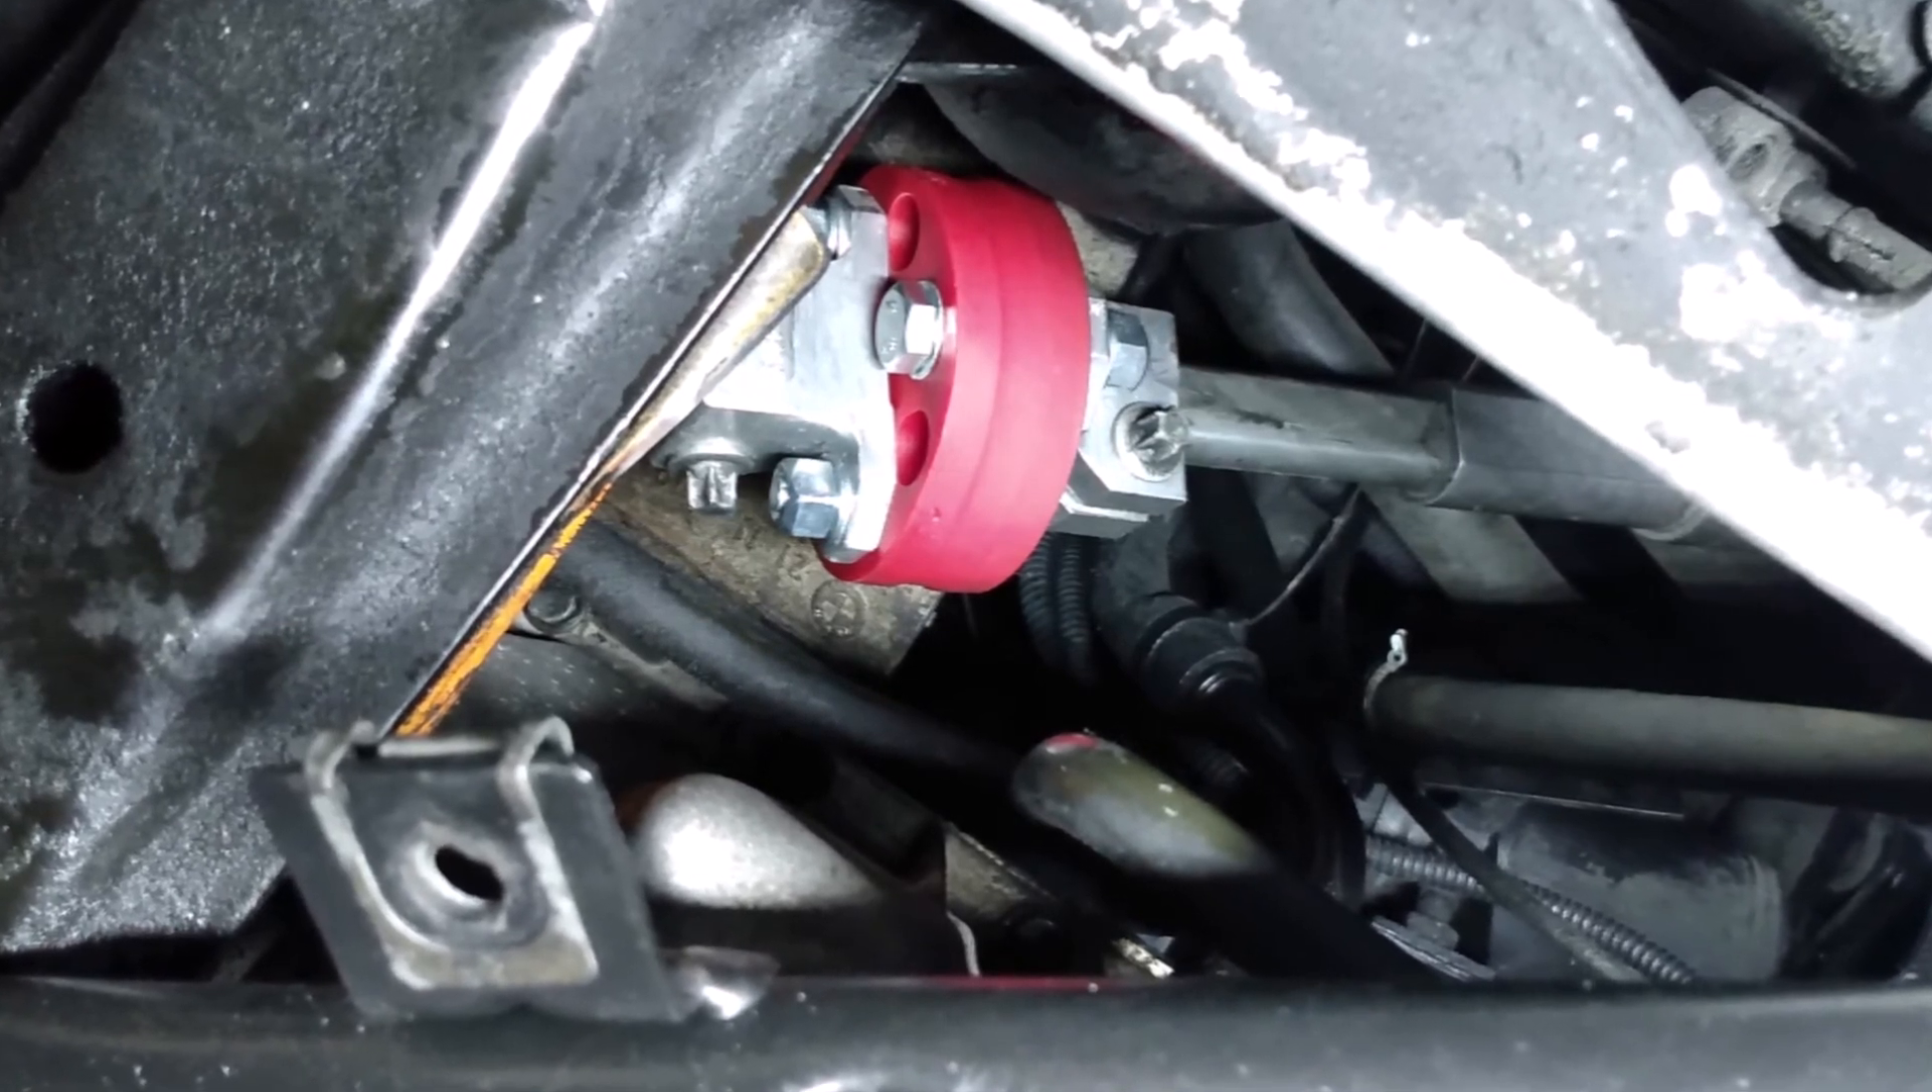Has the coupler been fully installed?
Yes.